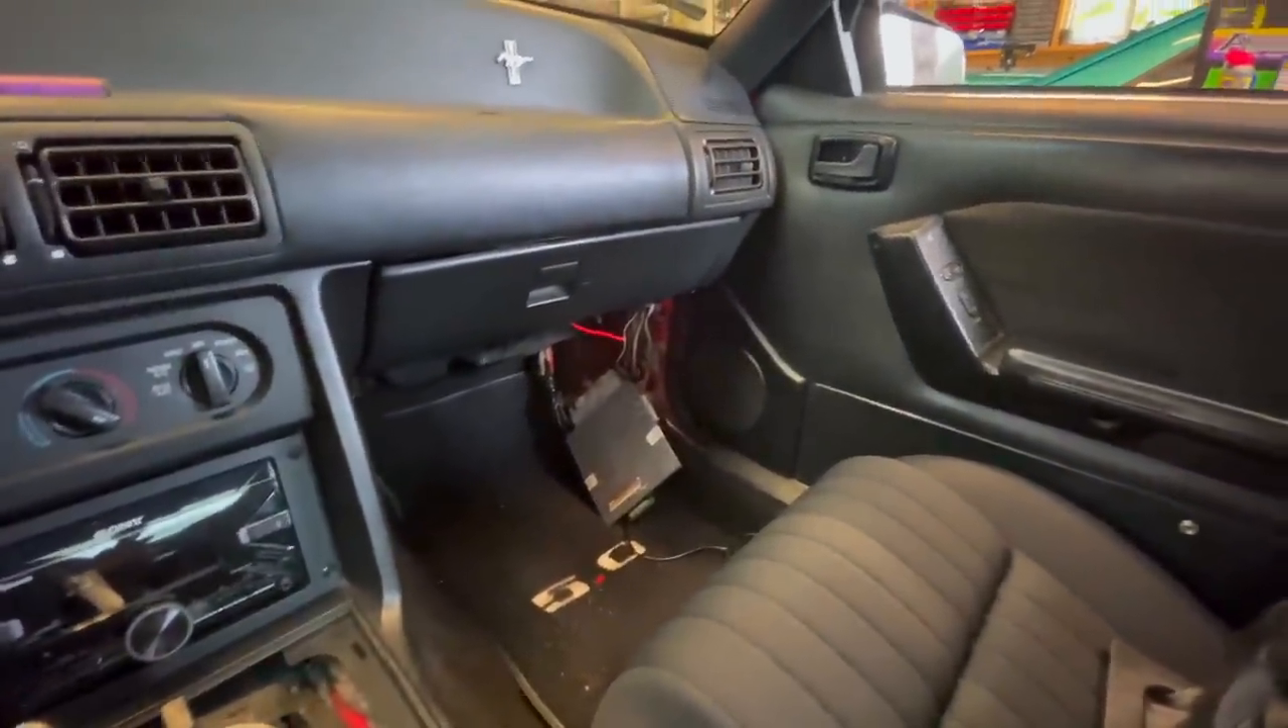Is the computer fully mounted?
No.